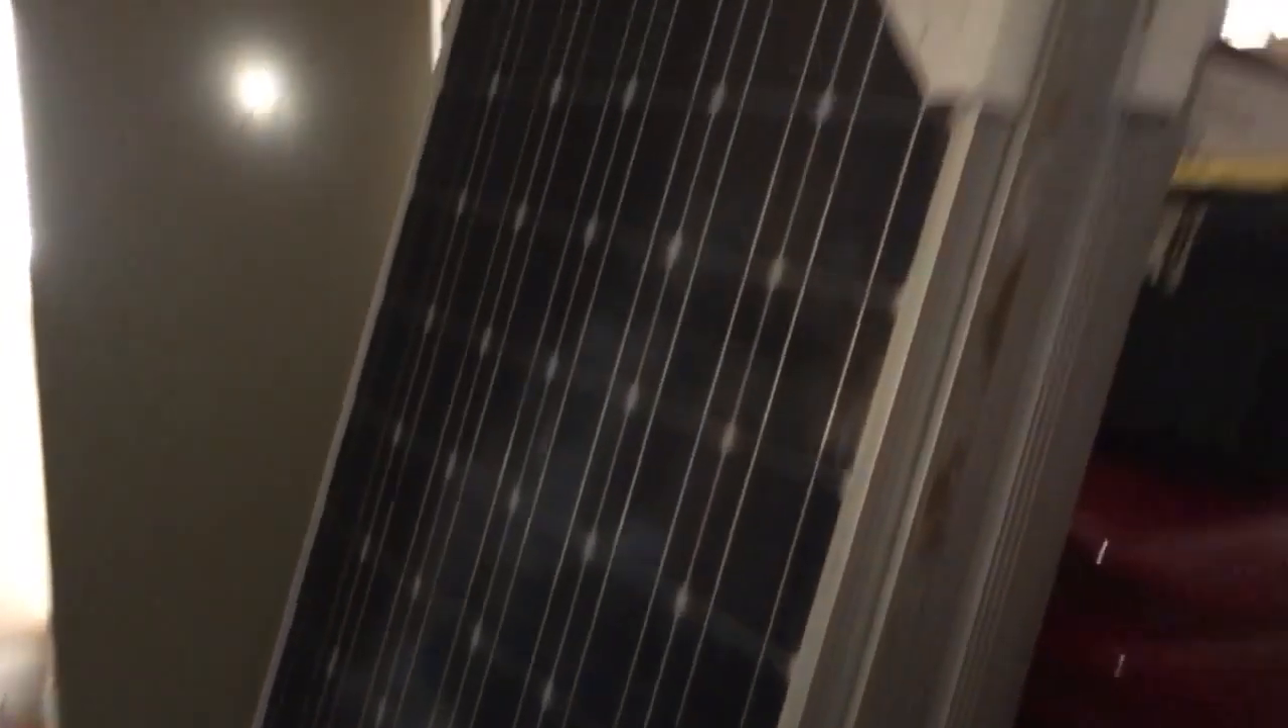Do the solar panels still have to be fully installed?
Yes.